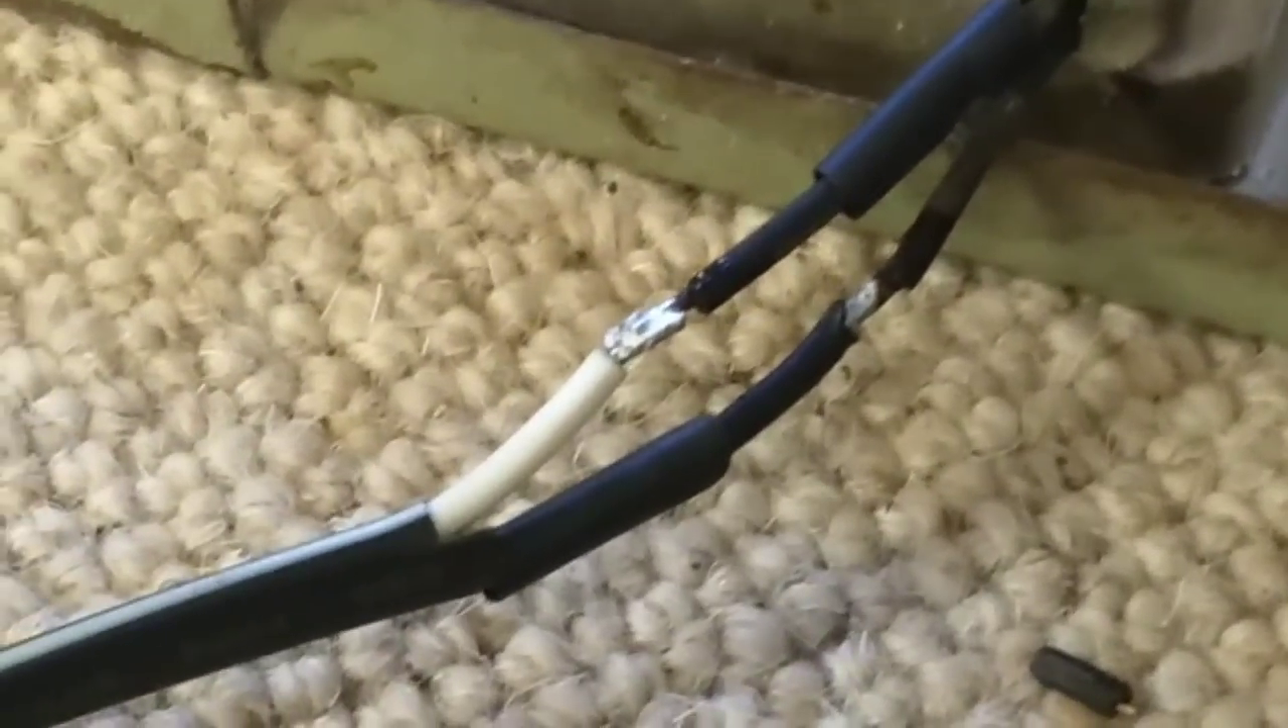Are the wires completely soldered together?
Yes.